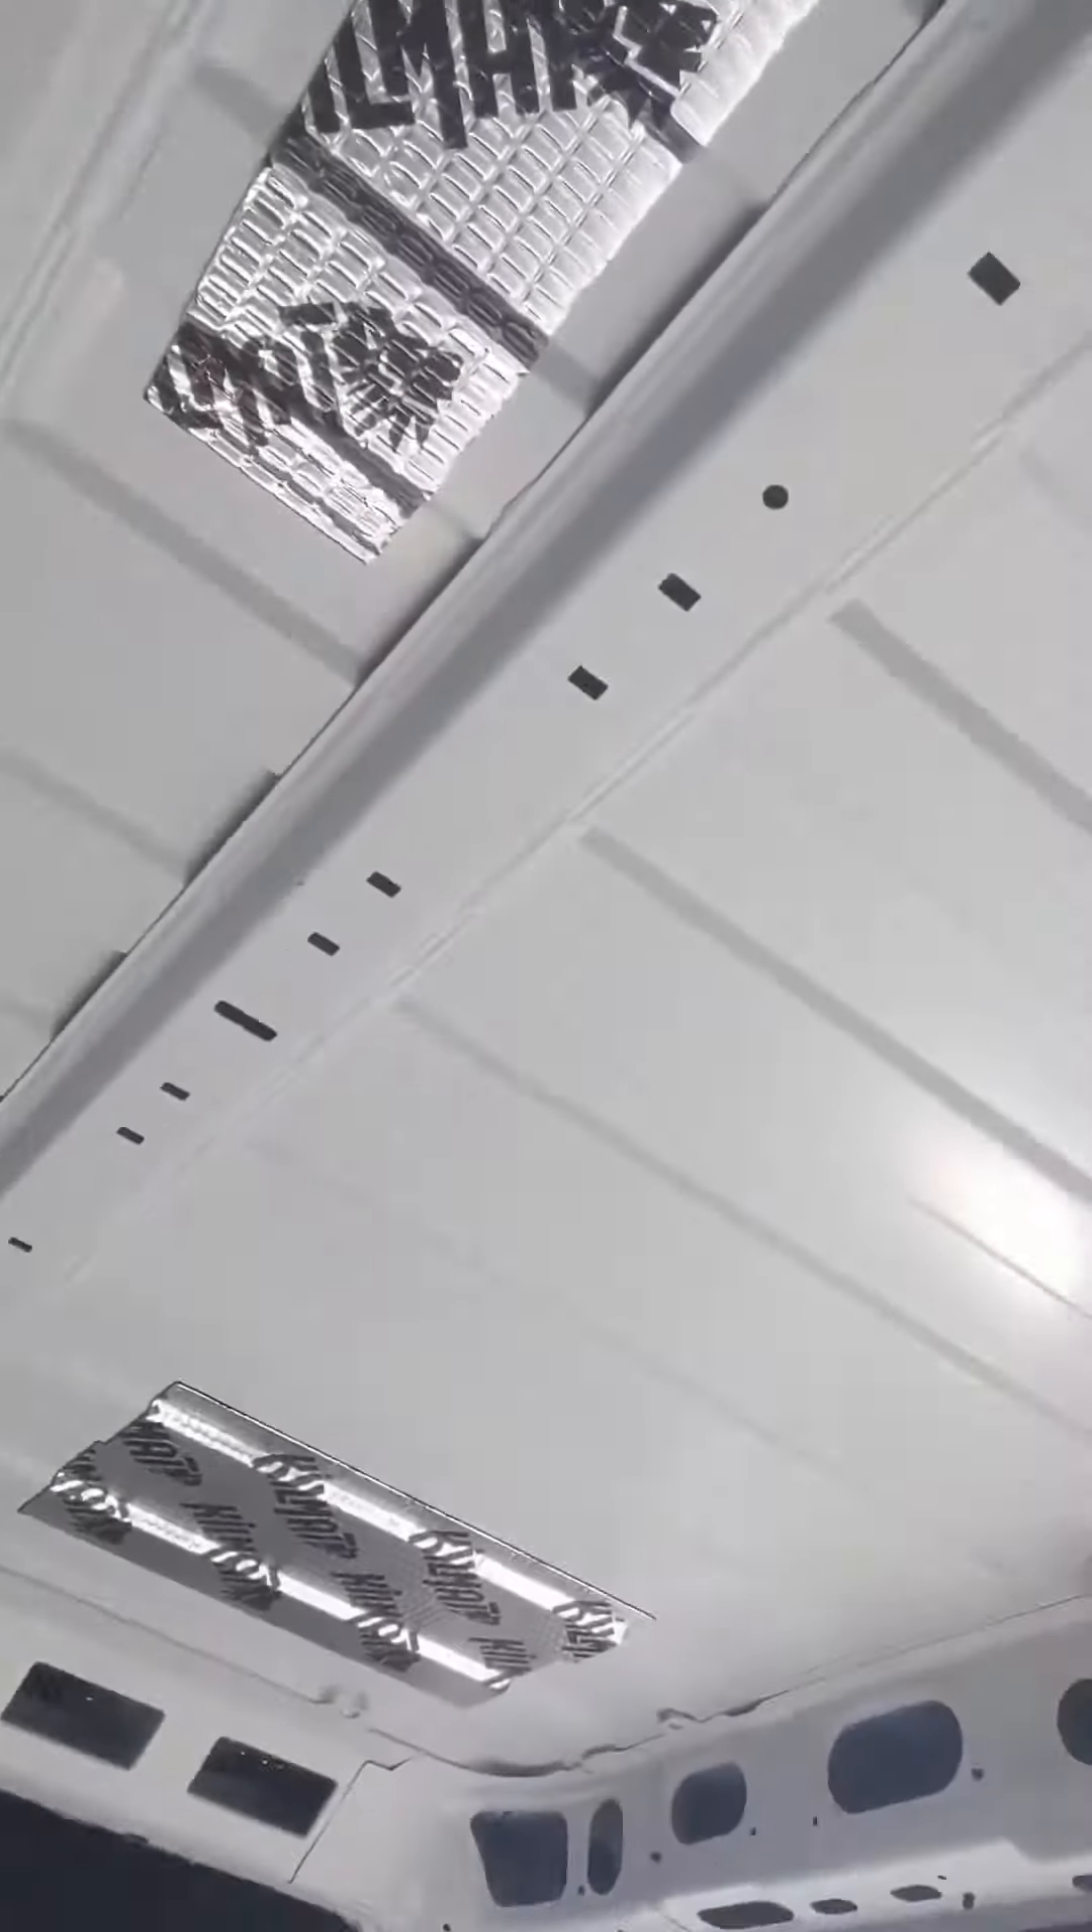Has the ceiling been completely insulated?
No.